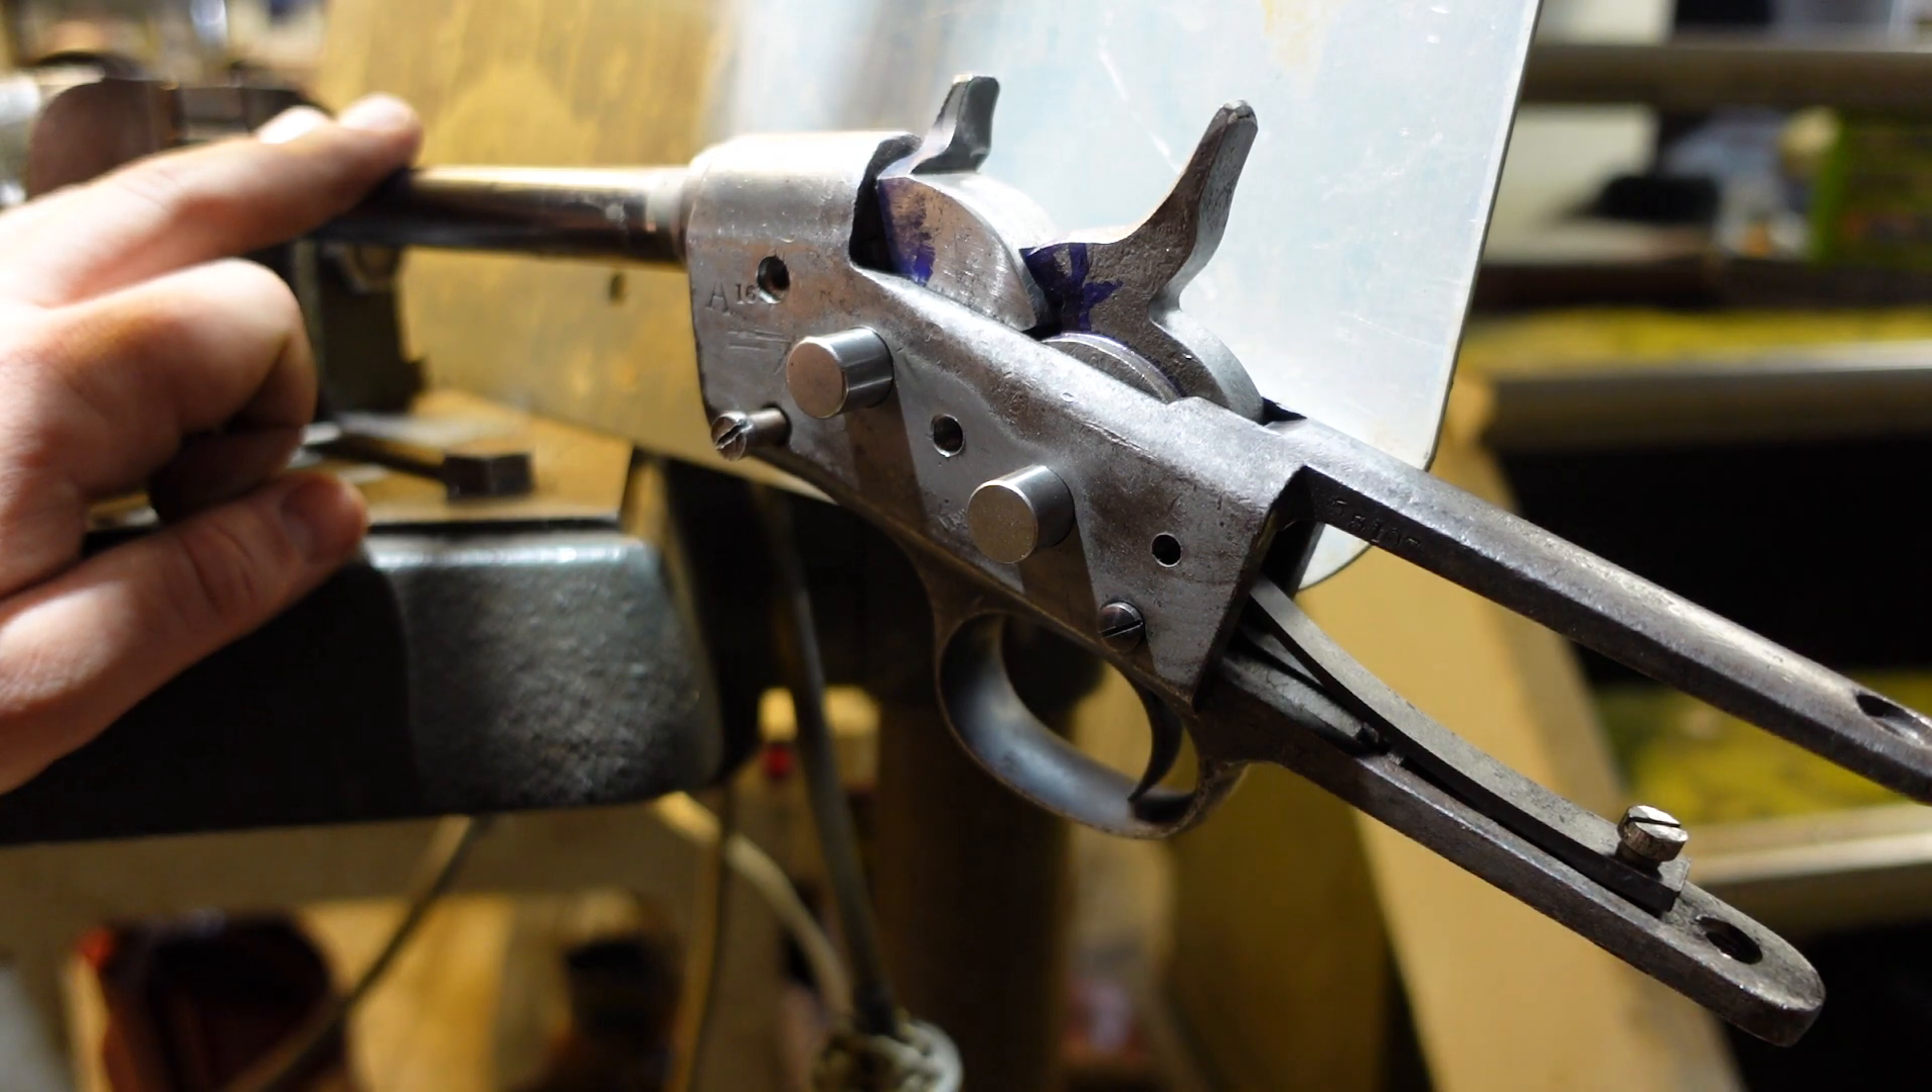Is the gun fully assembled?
No.